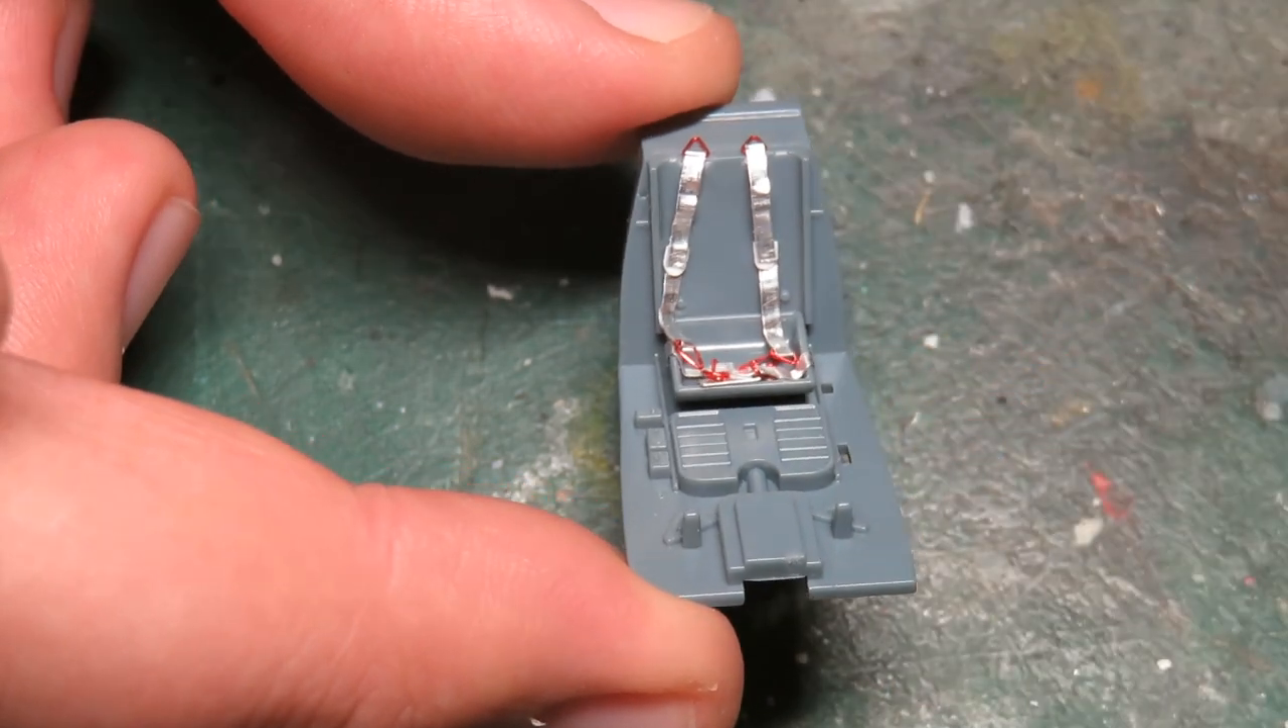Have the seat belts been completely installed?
Yes.